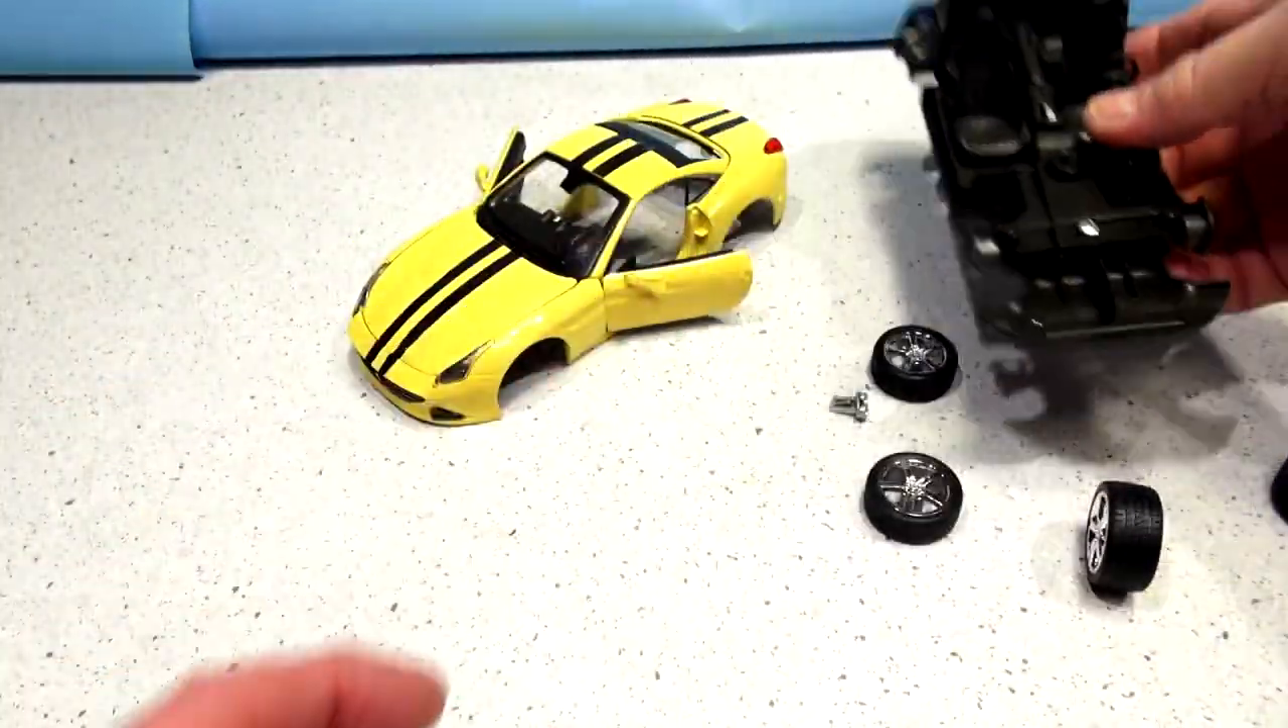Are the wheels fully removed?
Yes.